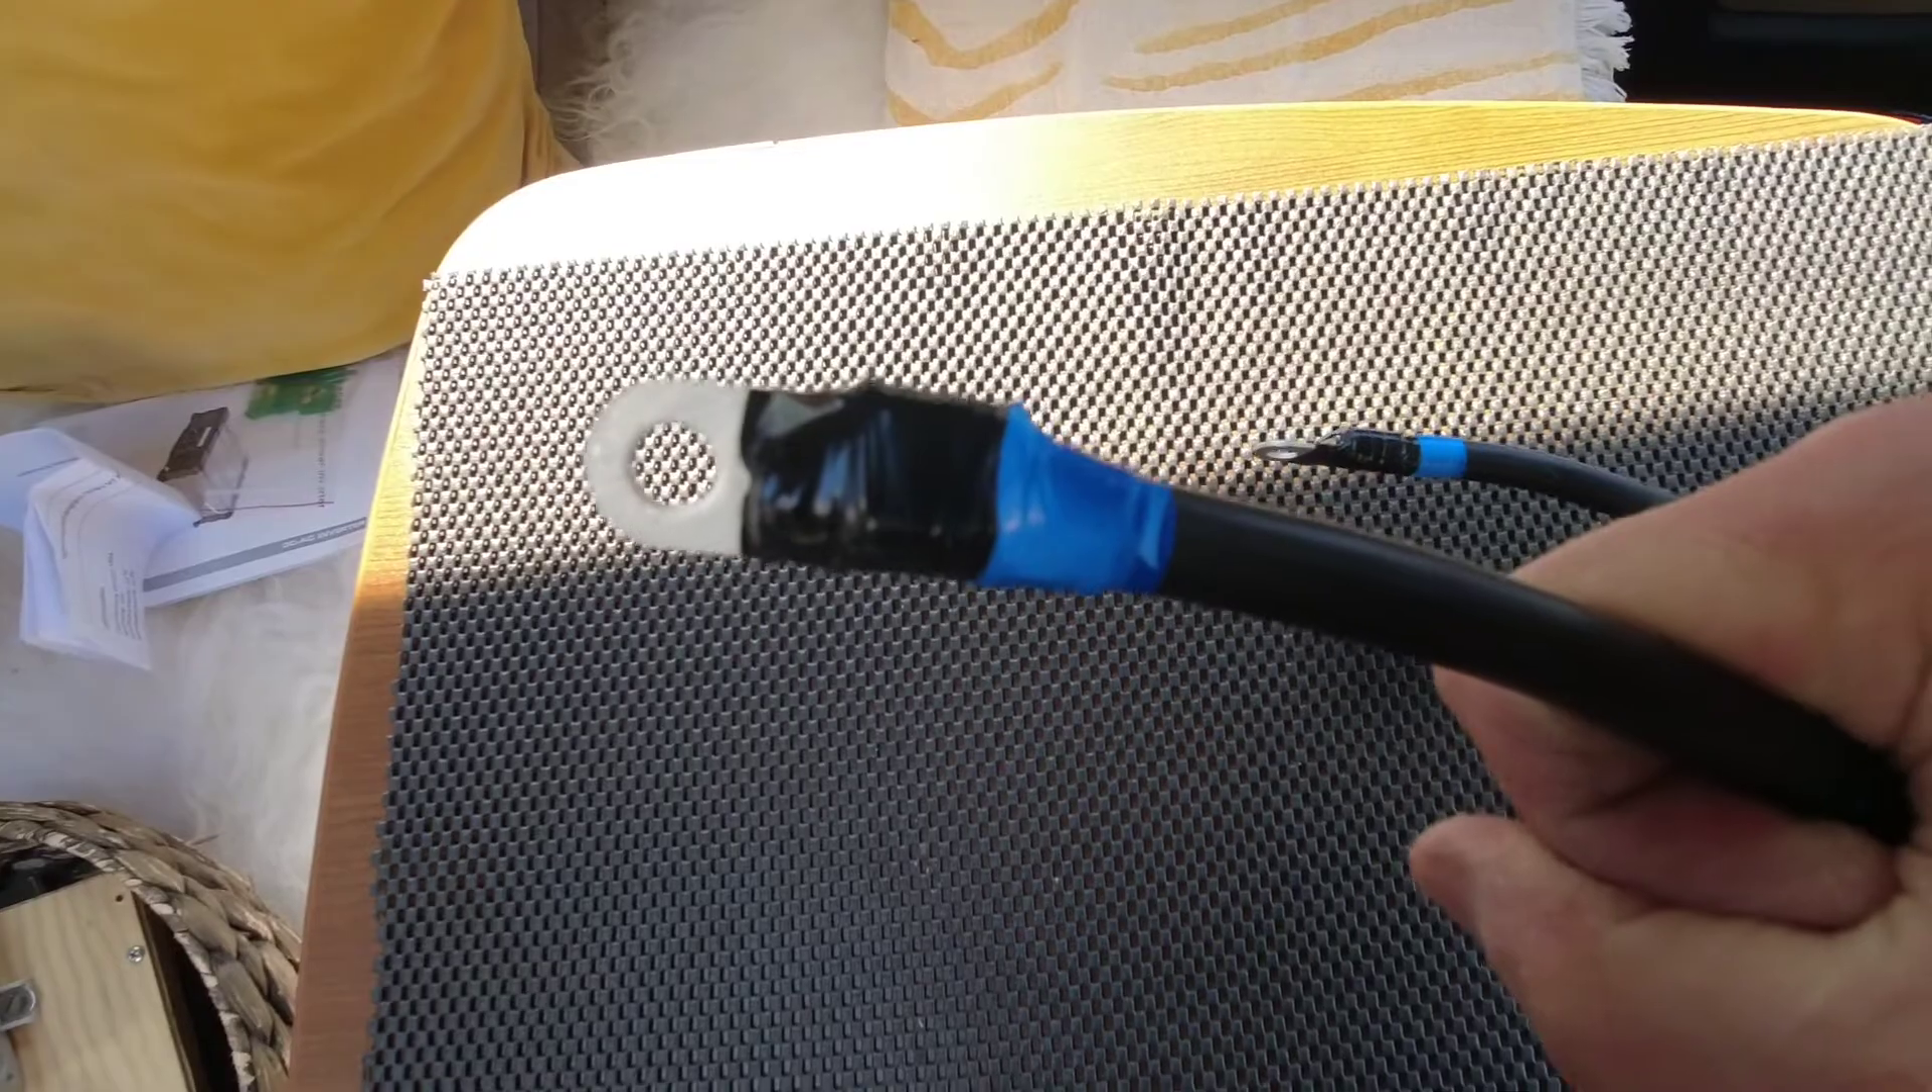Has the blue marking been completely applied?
Yes.